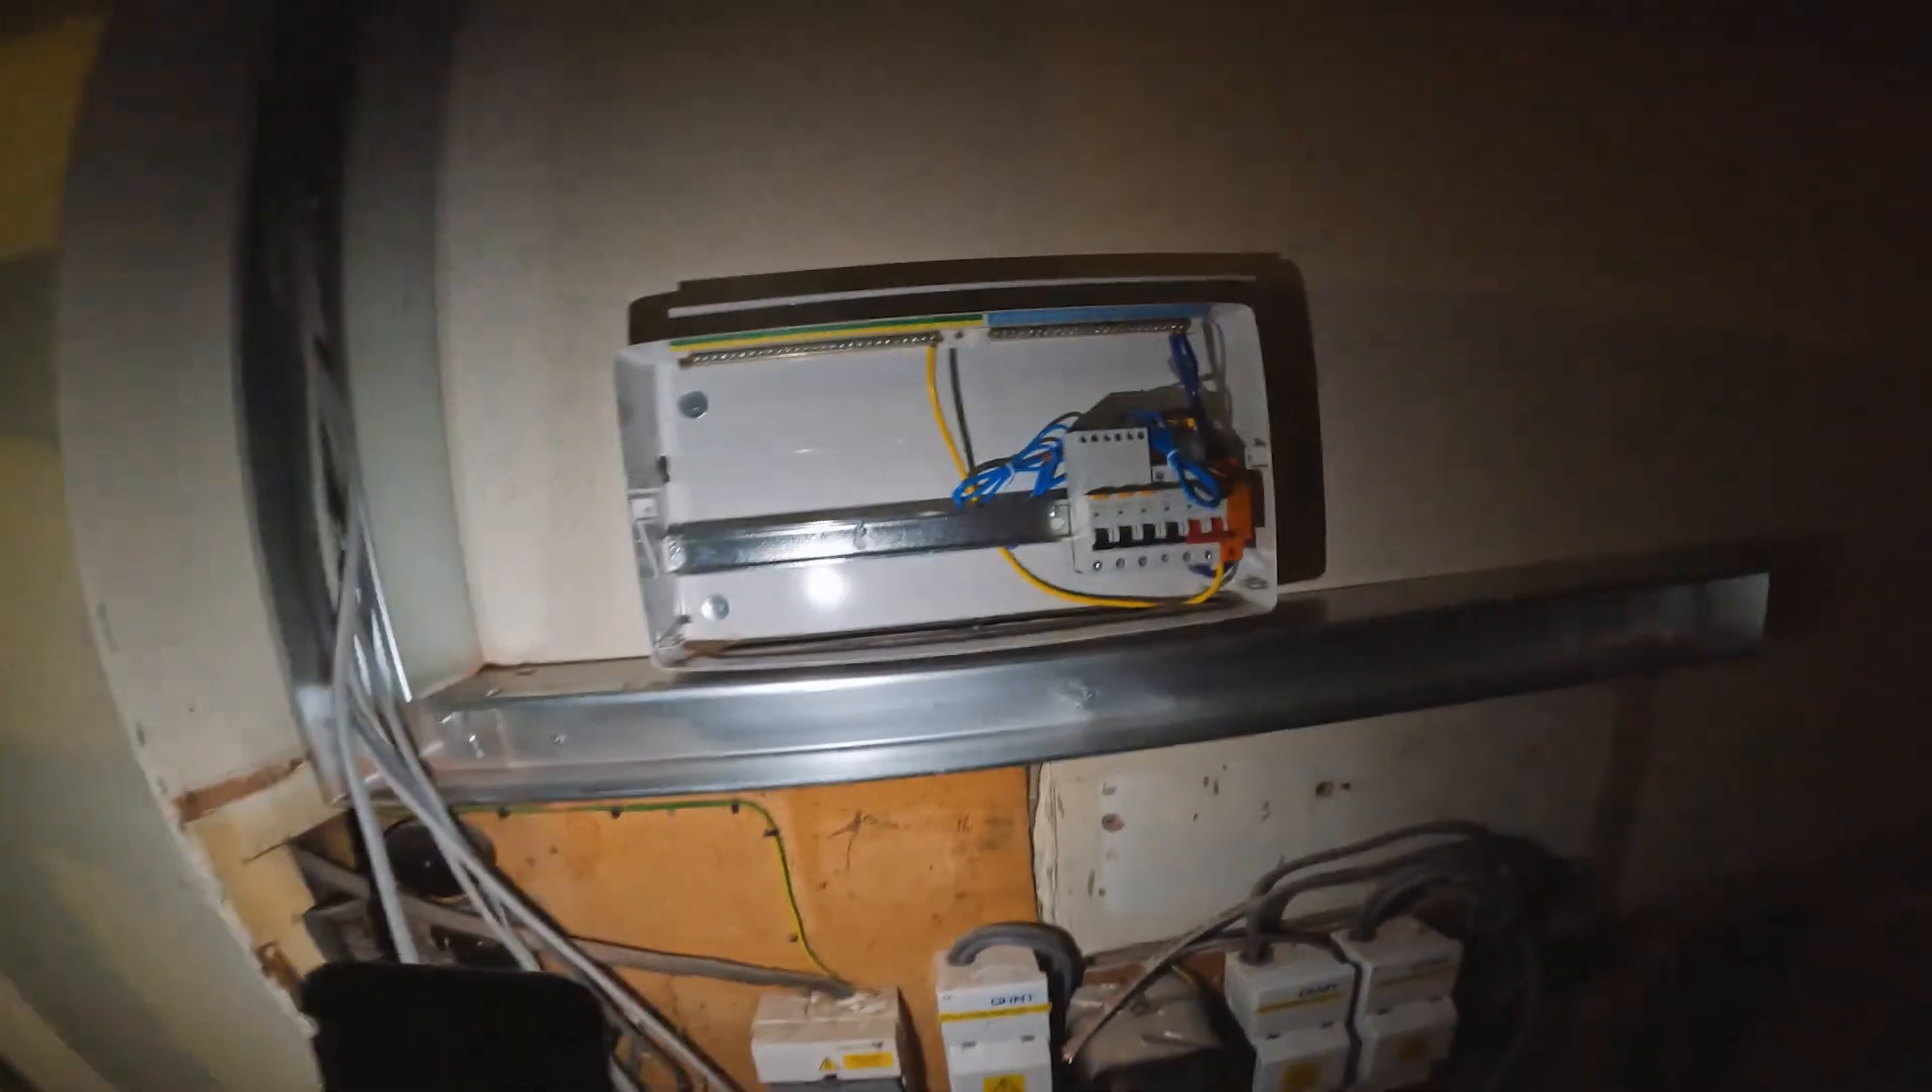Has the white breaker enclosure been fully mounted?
Yes.